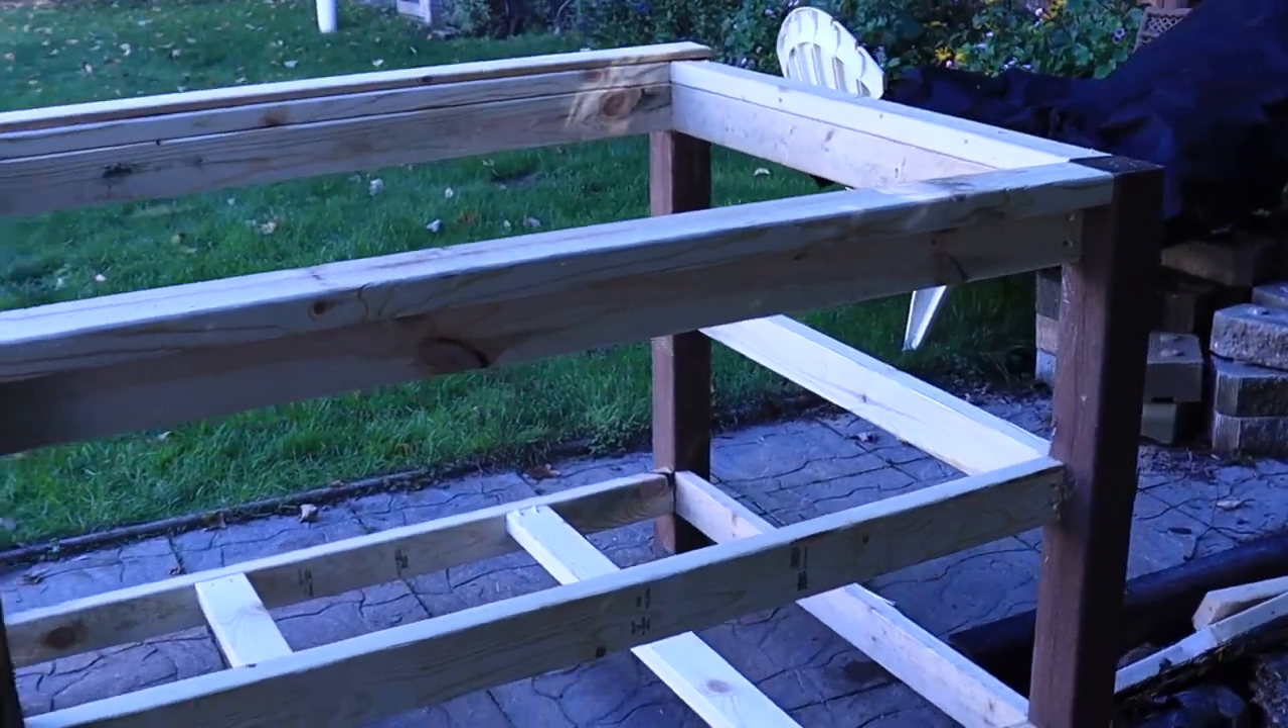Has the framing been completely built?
Yes.